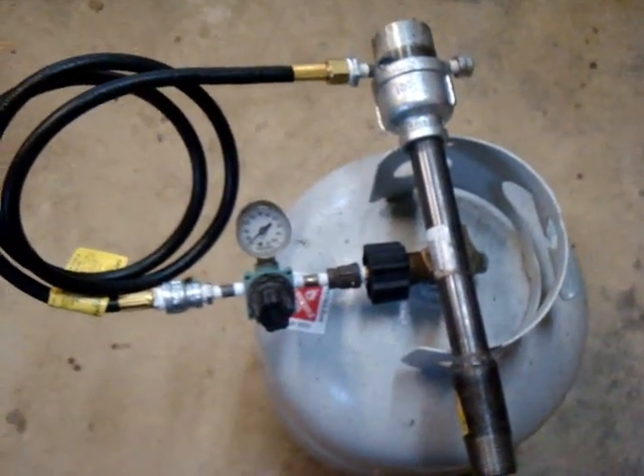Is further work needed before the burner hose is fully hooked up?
No.